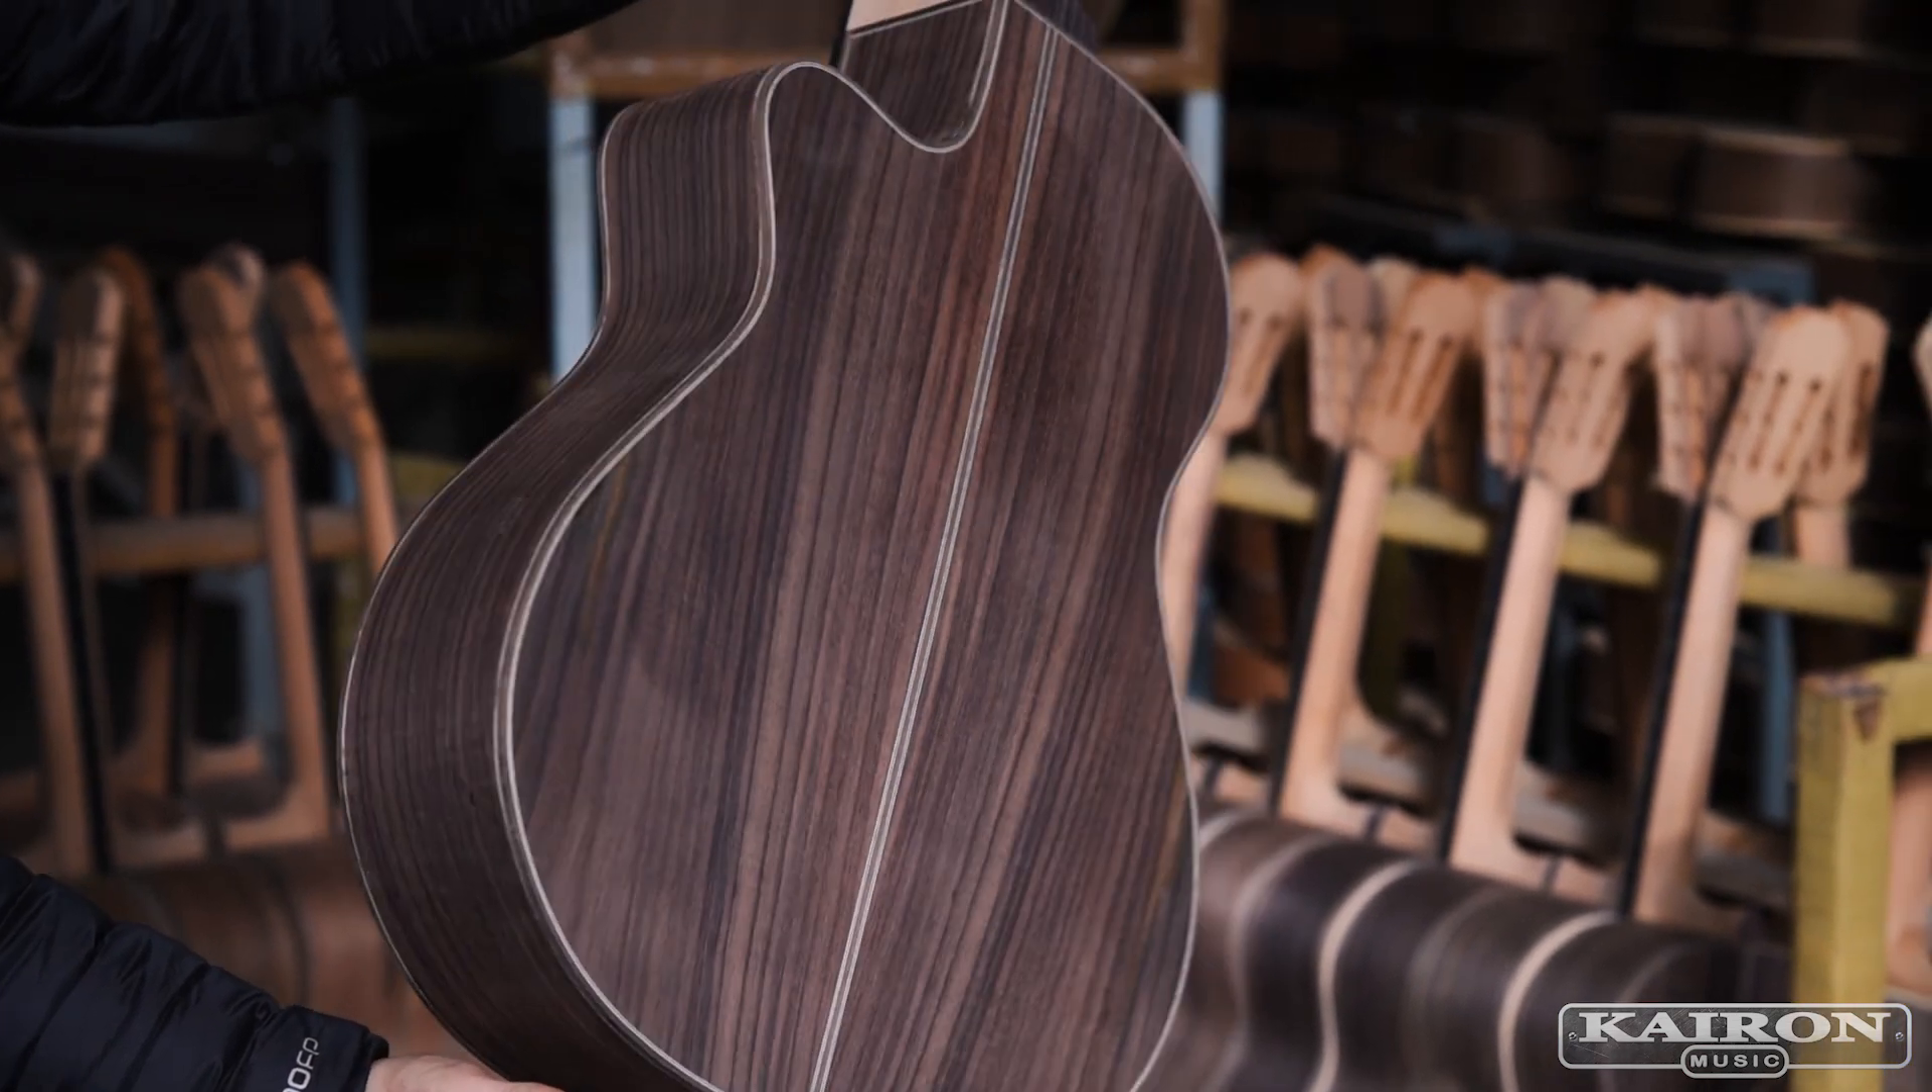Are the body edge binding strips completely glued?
Yes.